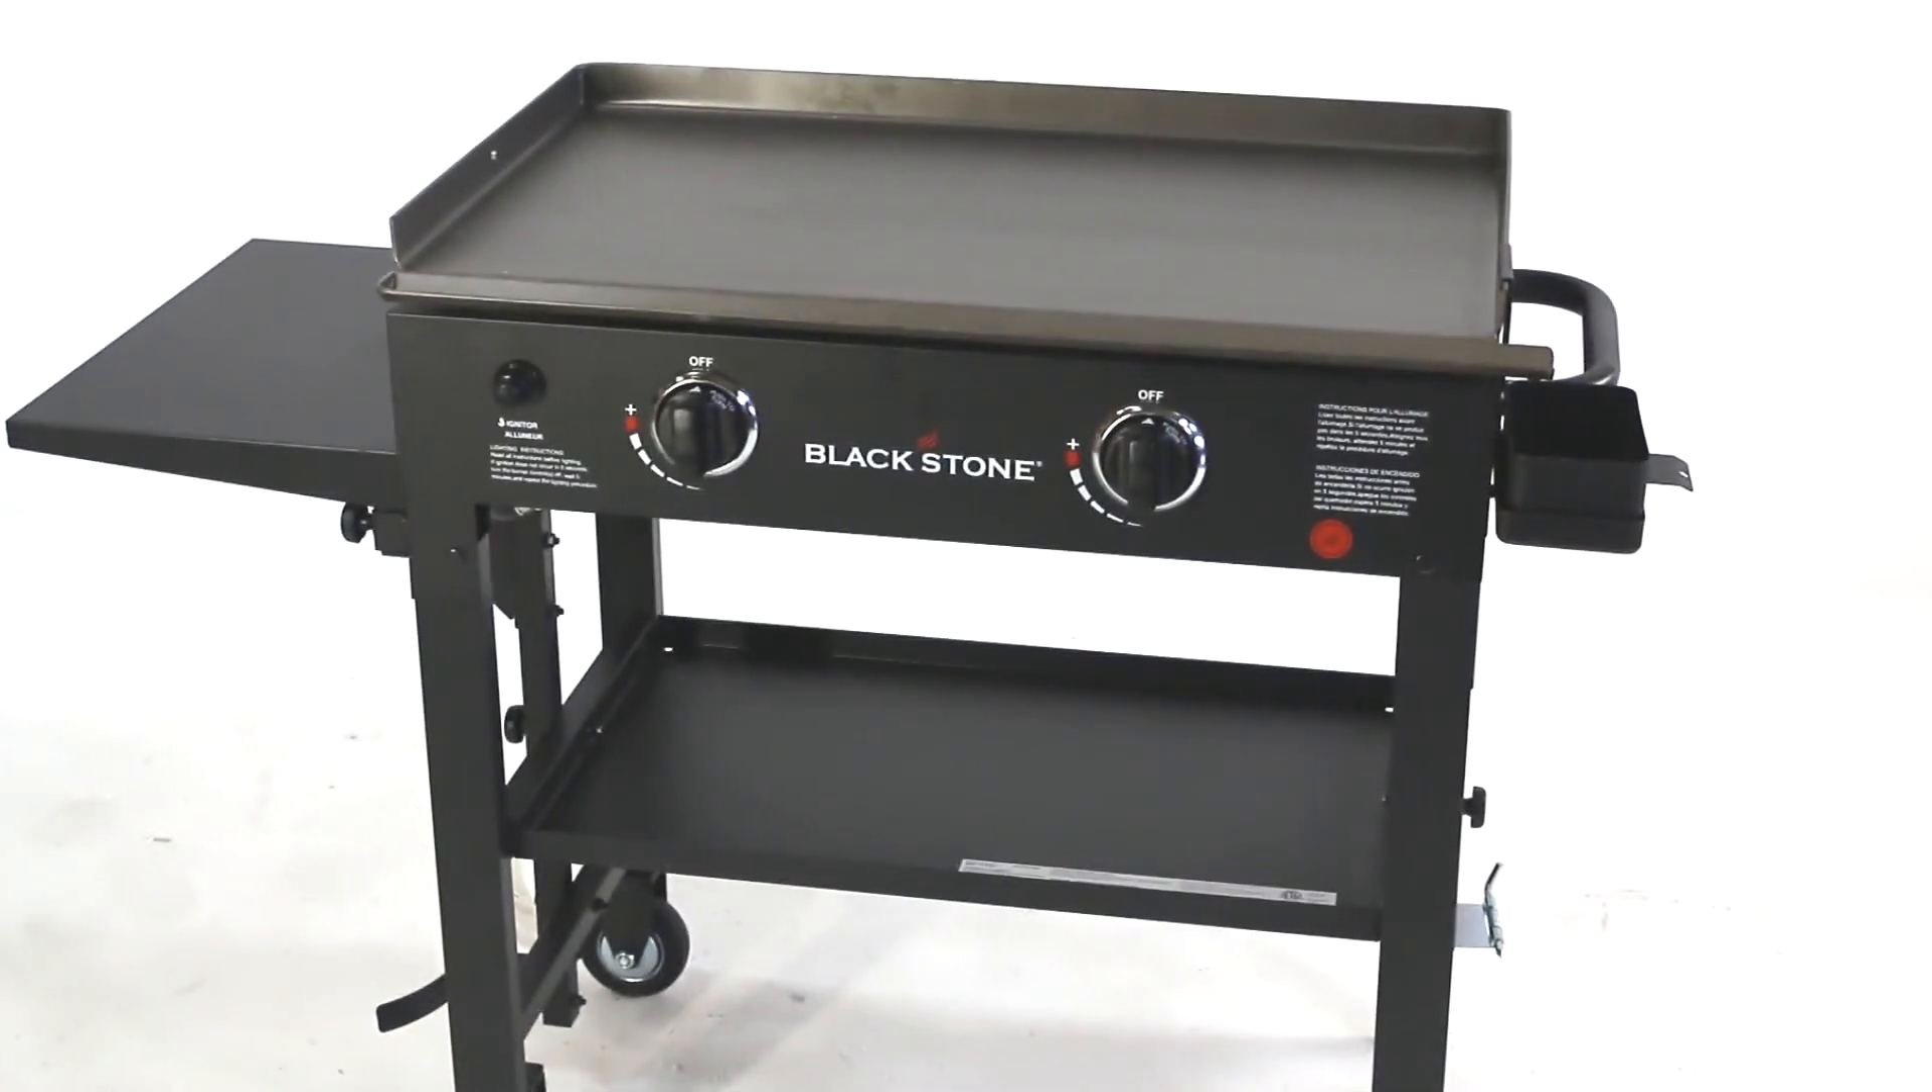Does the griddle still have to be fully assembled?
No.